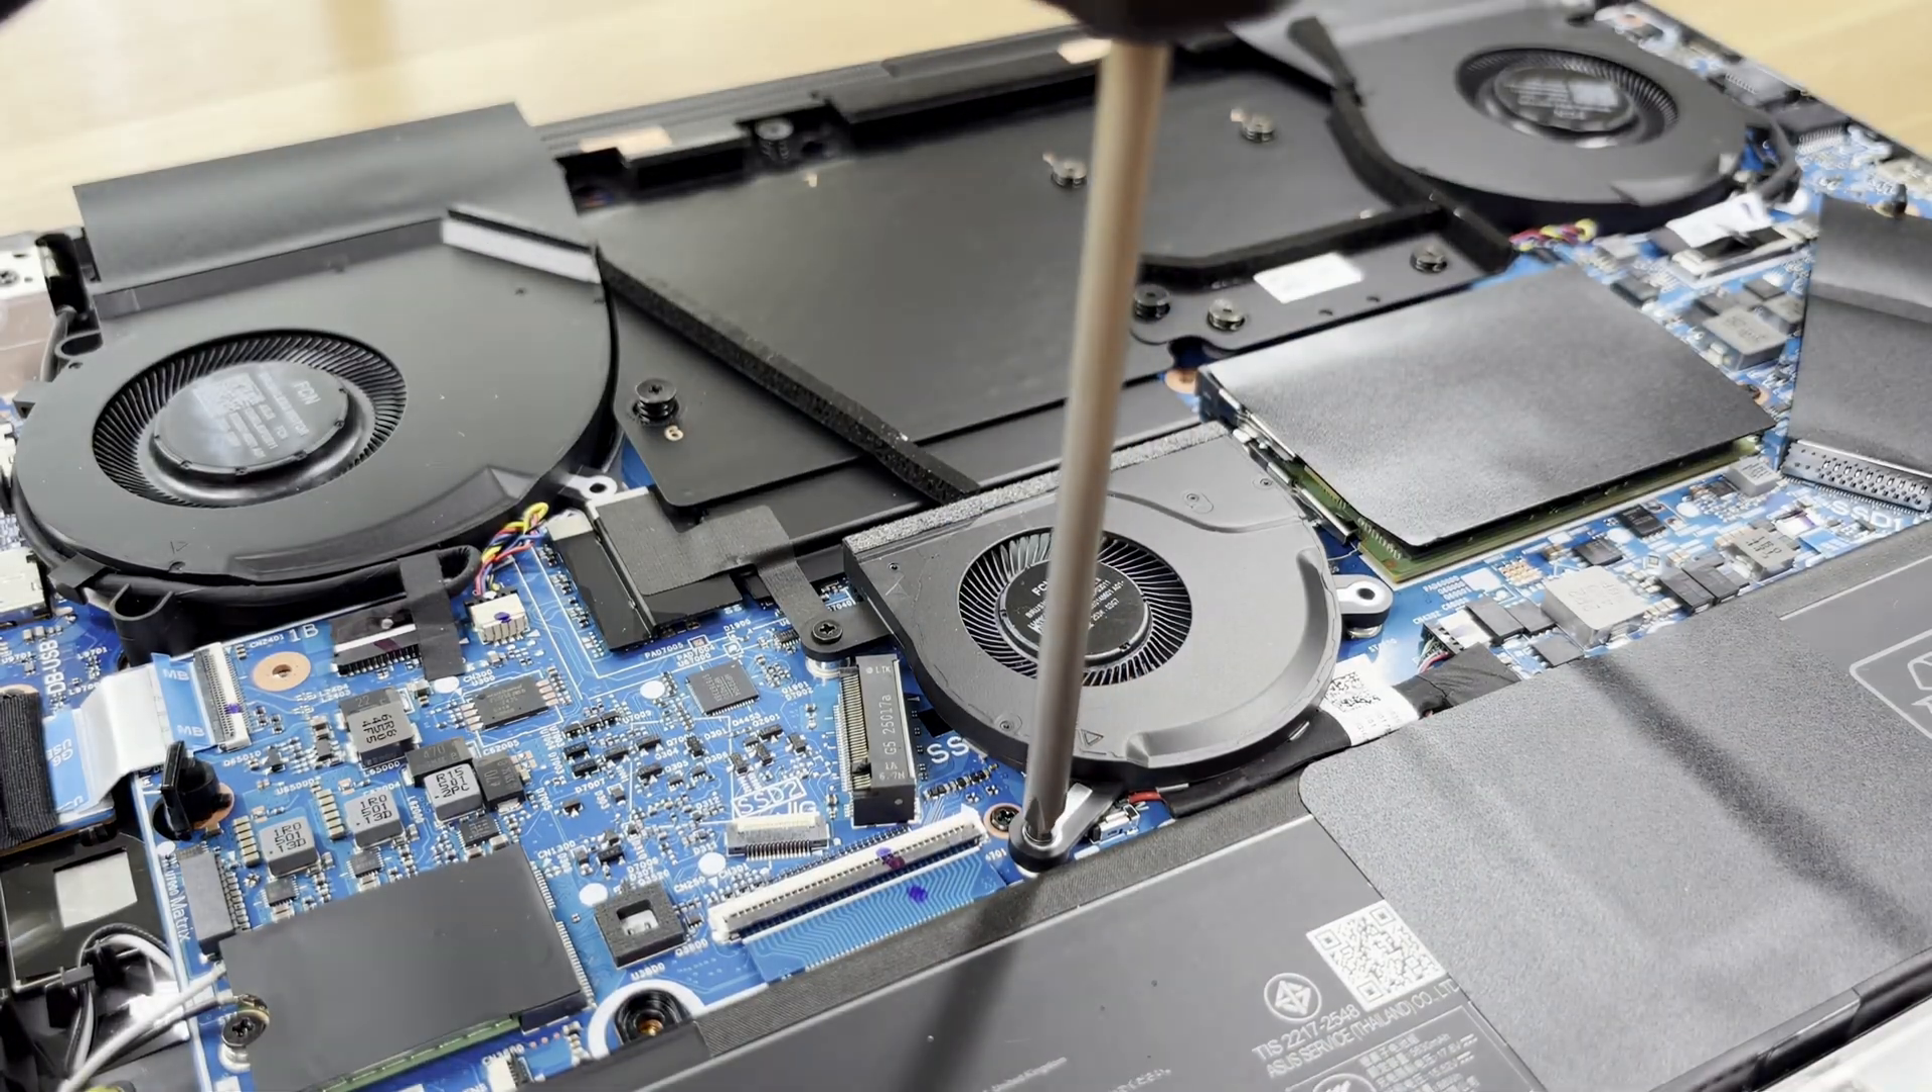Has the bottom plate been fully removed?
Yes.